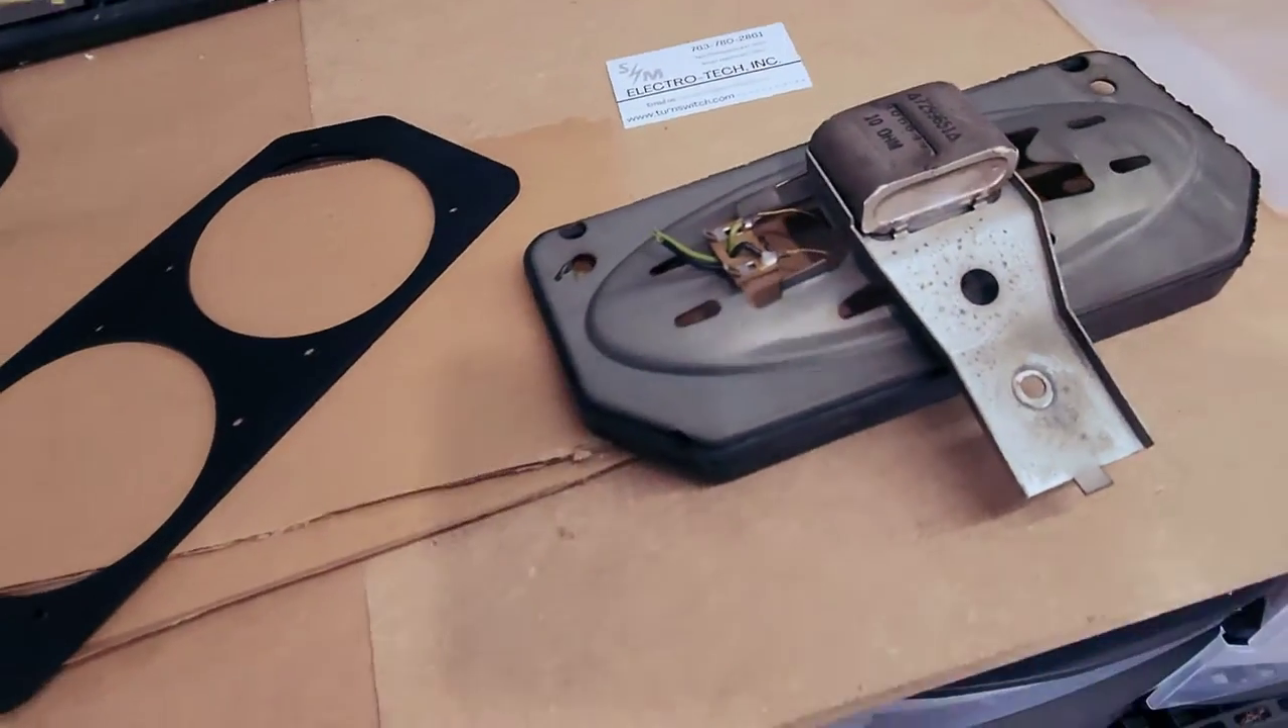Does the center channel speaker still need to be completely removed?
No.